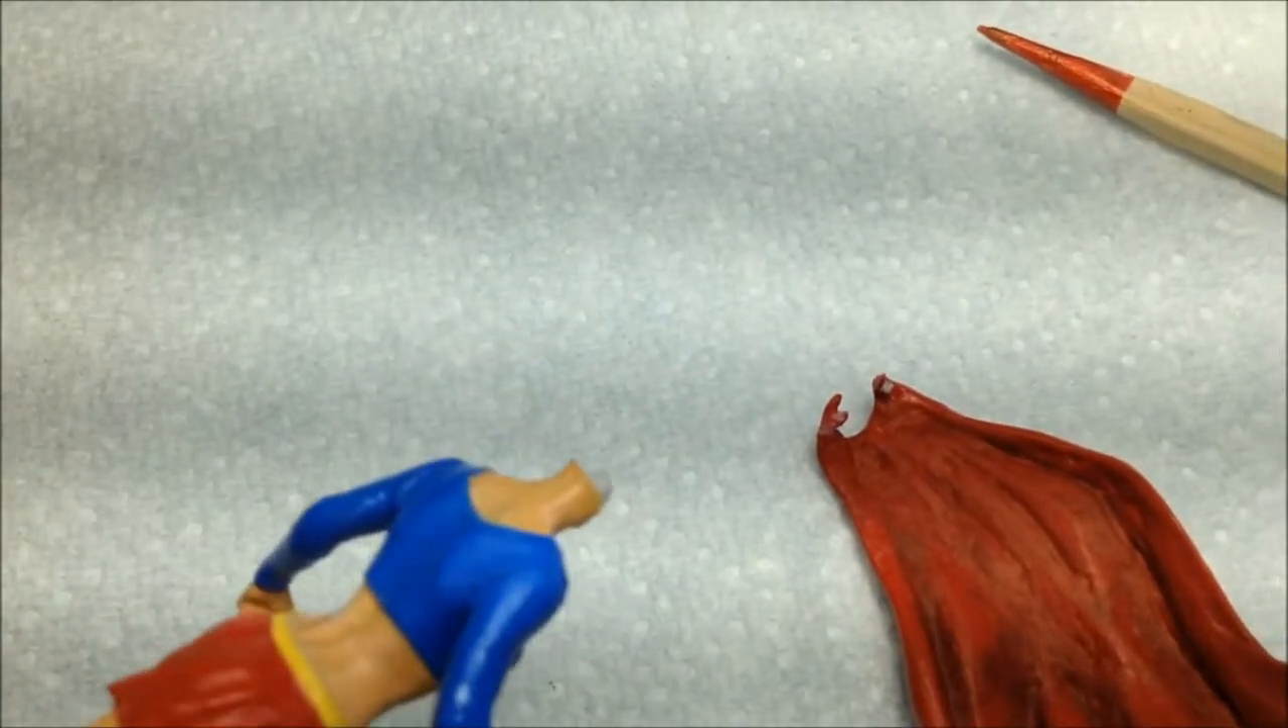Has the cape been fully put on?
No.